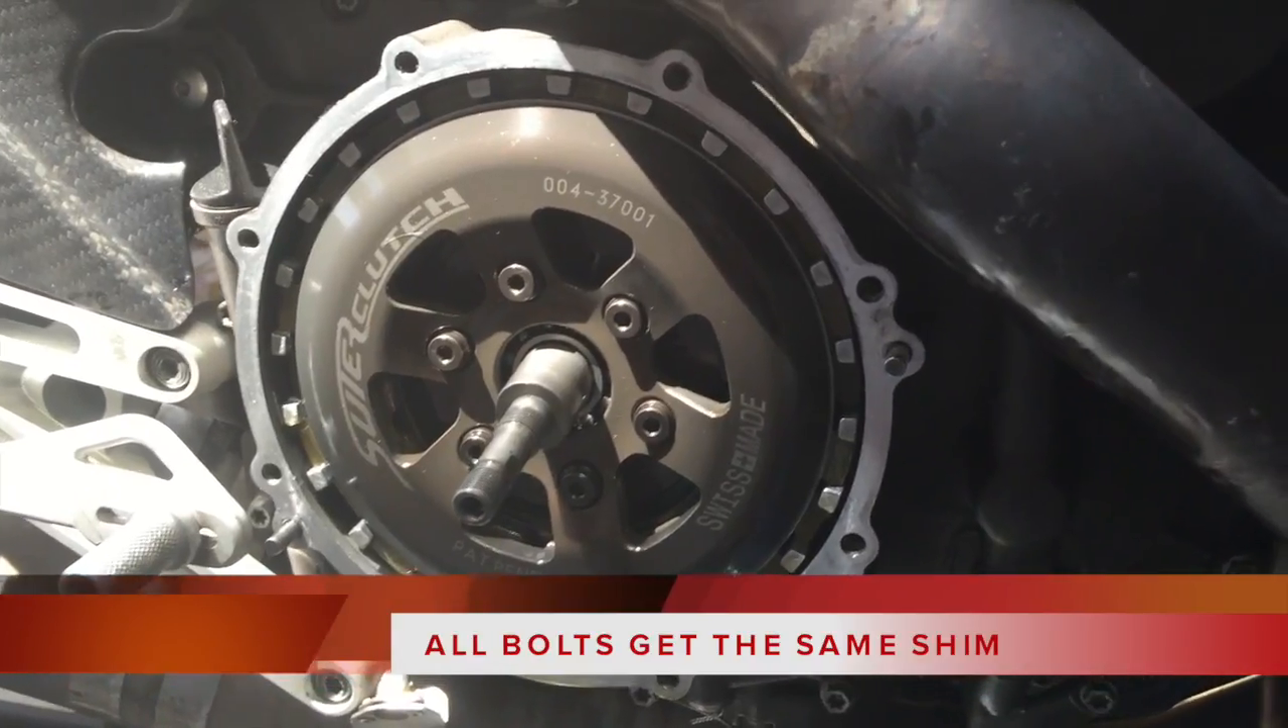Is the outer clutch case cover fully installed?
No.